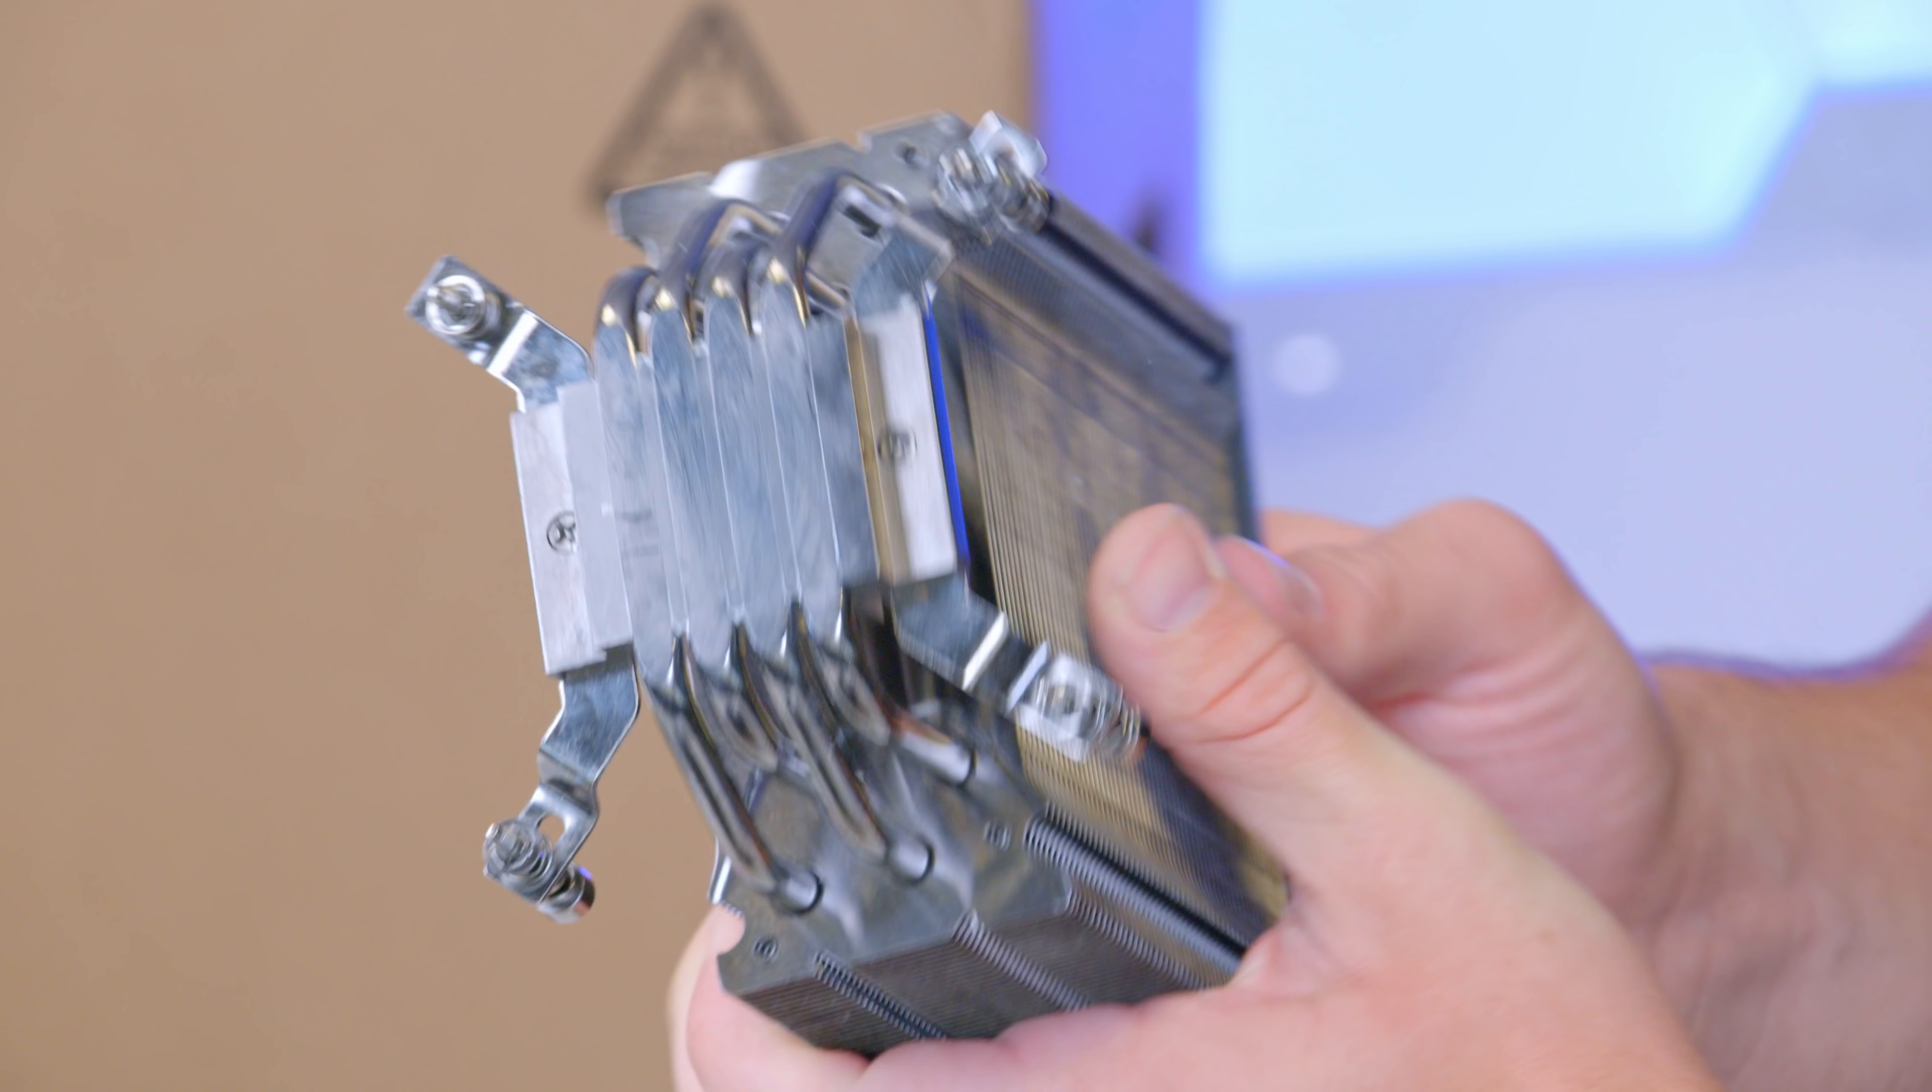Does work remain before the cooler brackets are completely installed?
No.